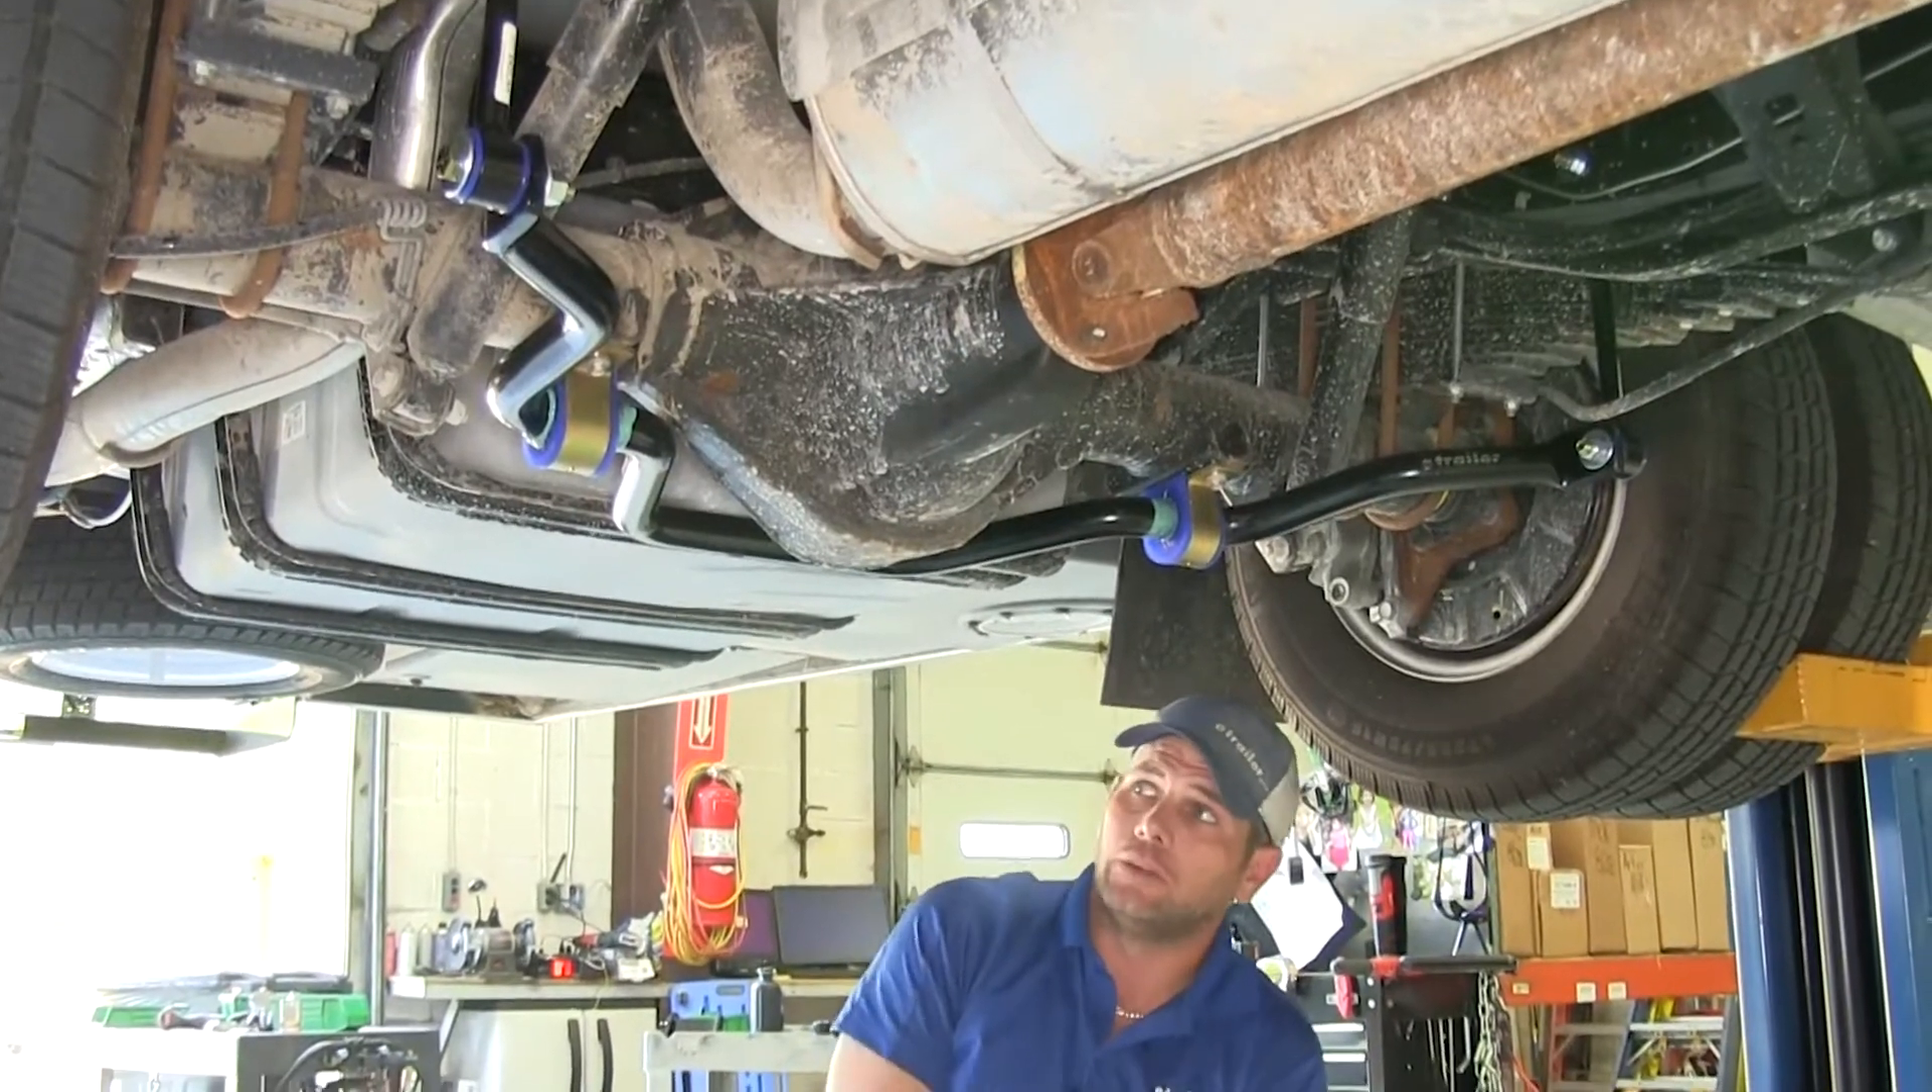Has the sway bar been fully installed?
Yes.